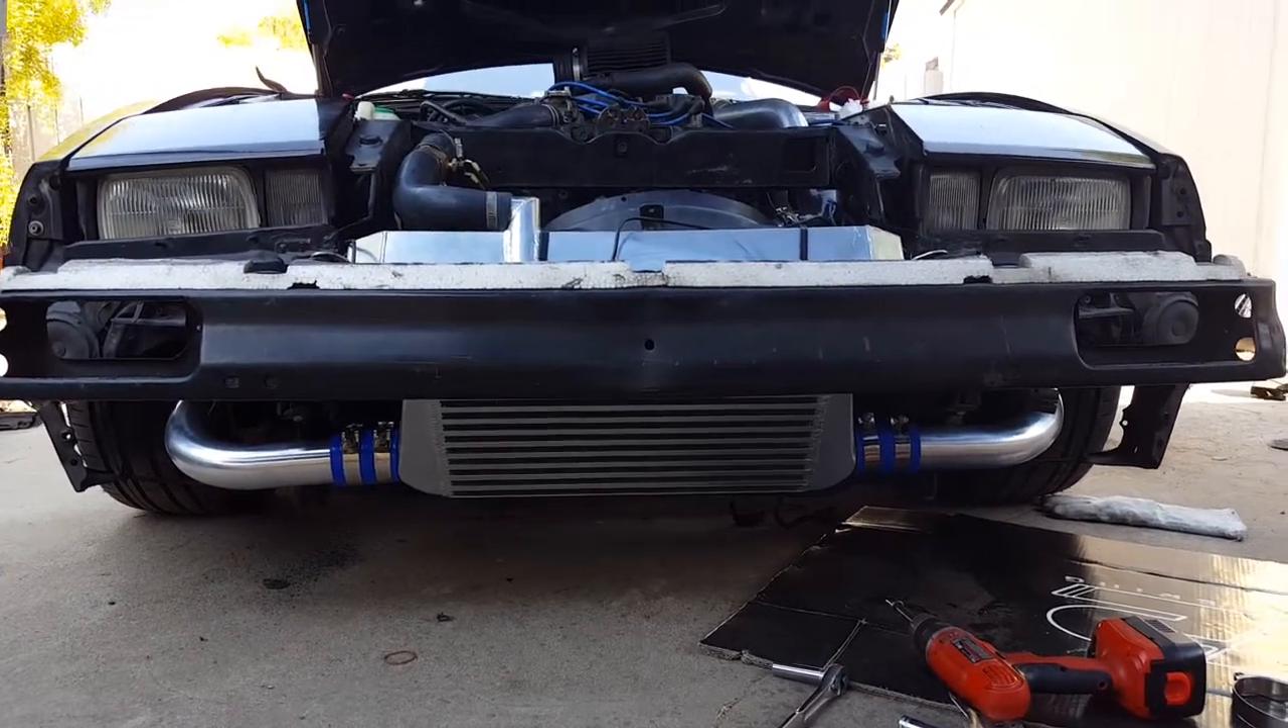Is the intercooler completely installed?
Yes.